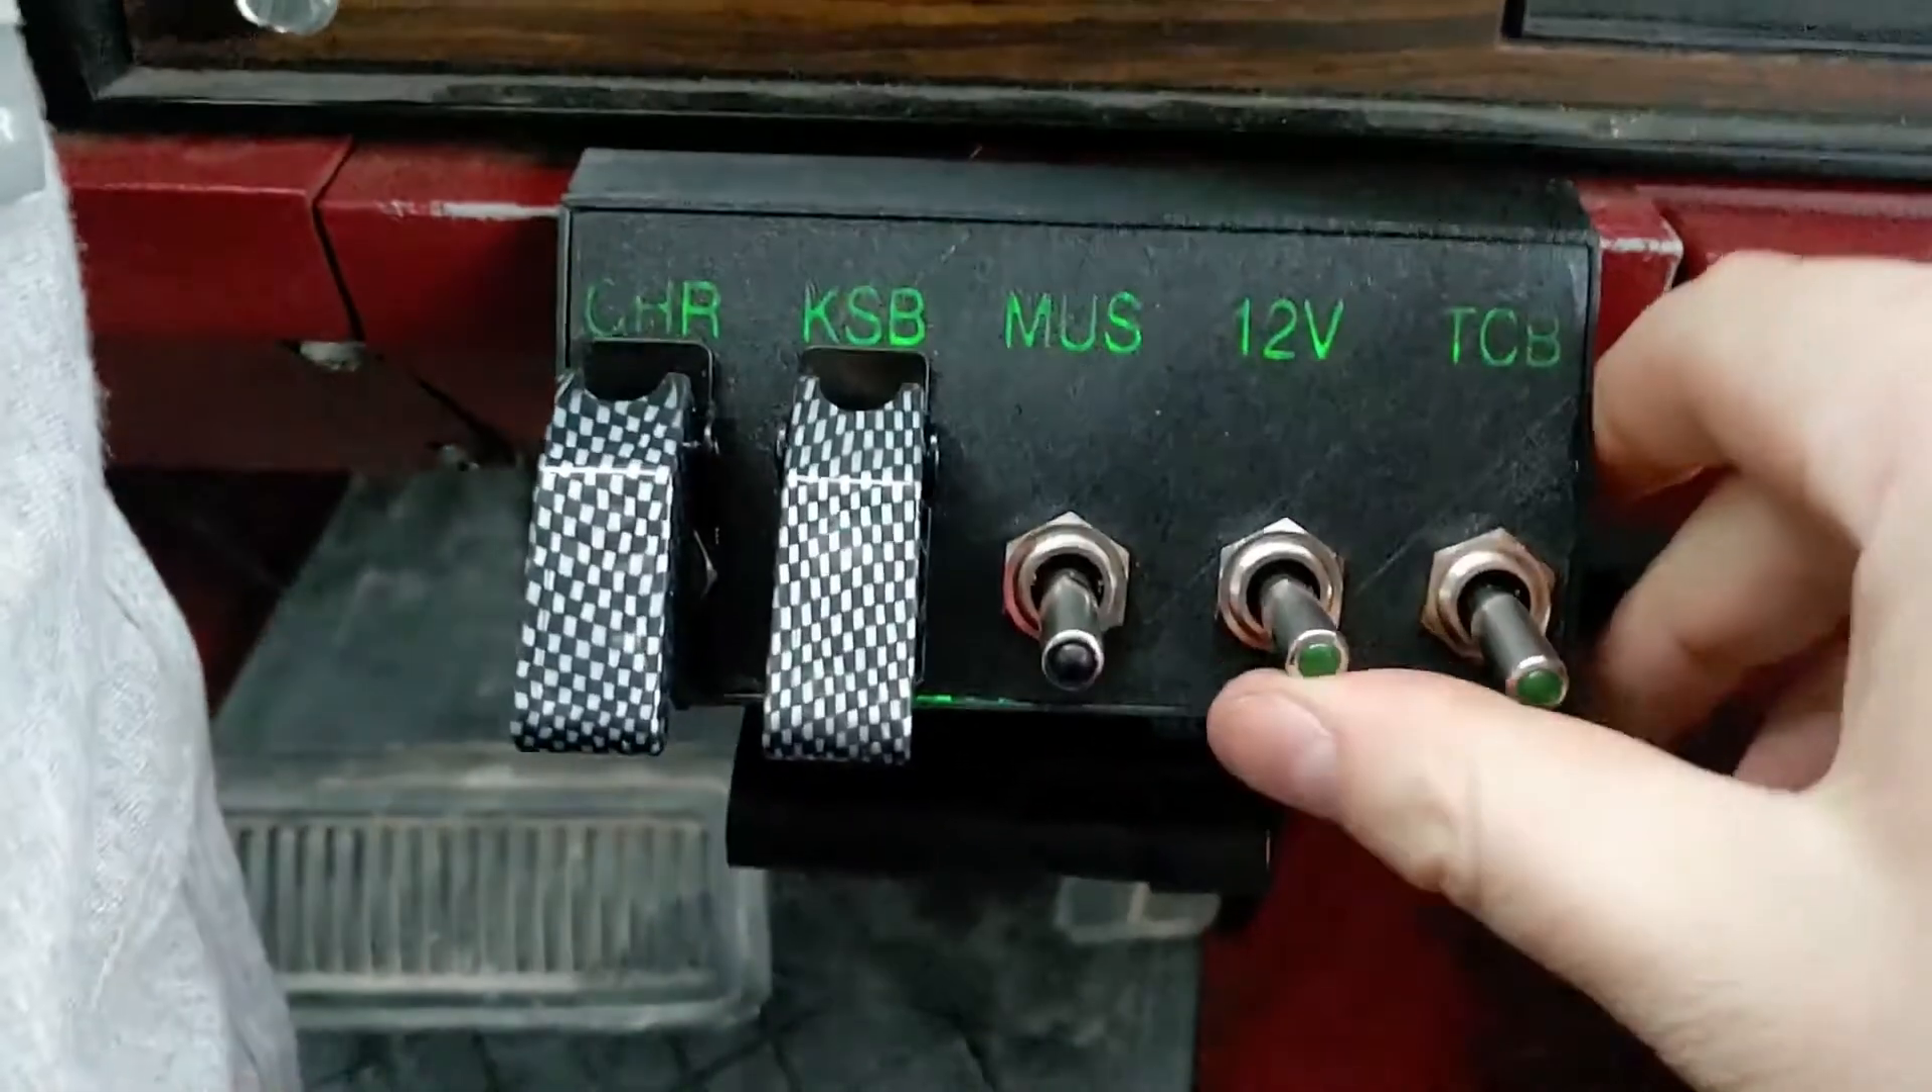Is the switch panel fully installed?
Yes.